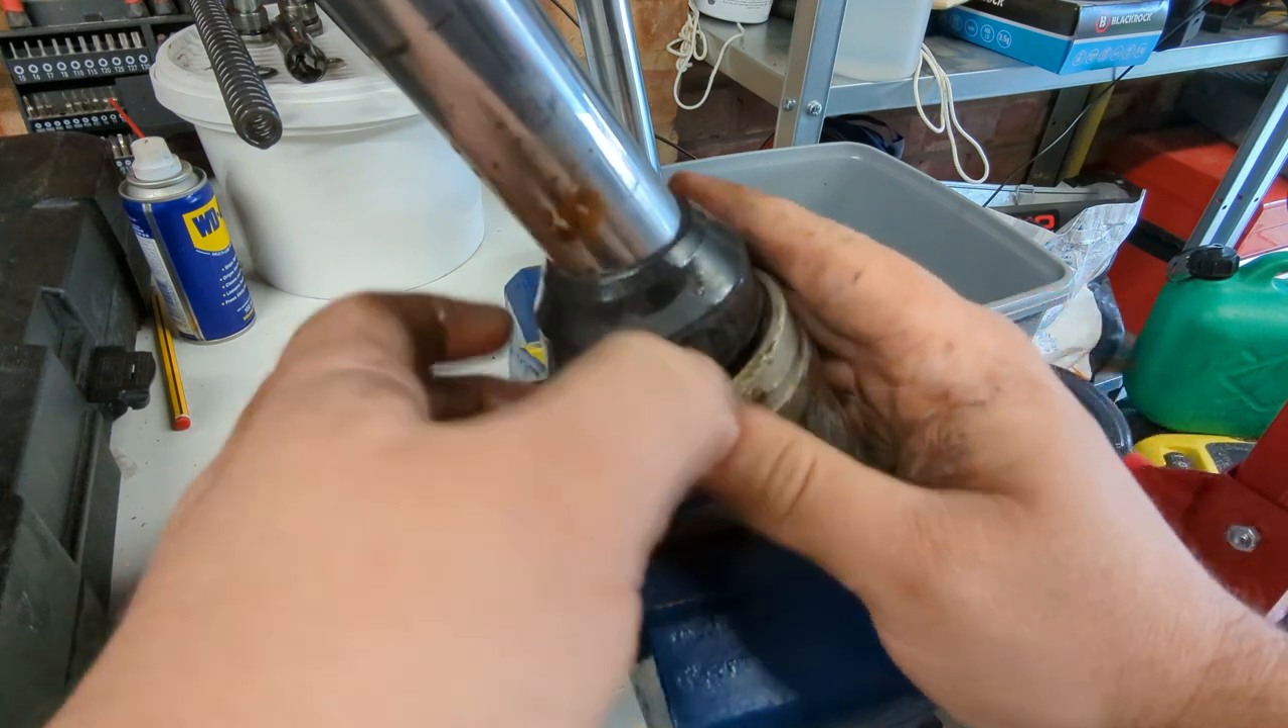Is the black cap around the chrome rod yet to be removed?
Yes.